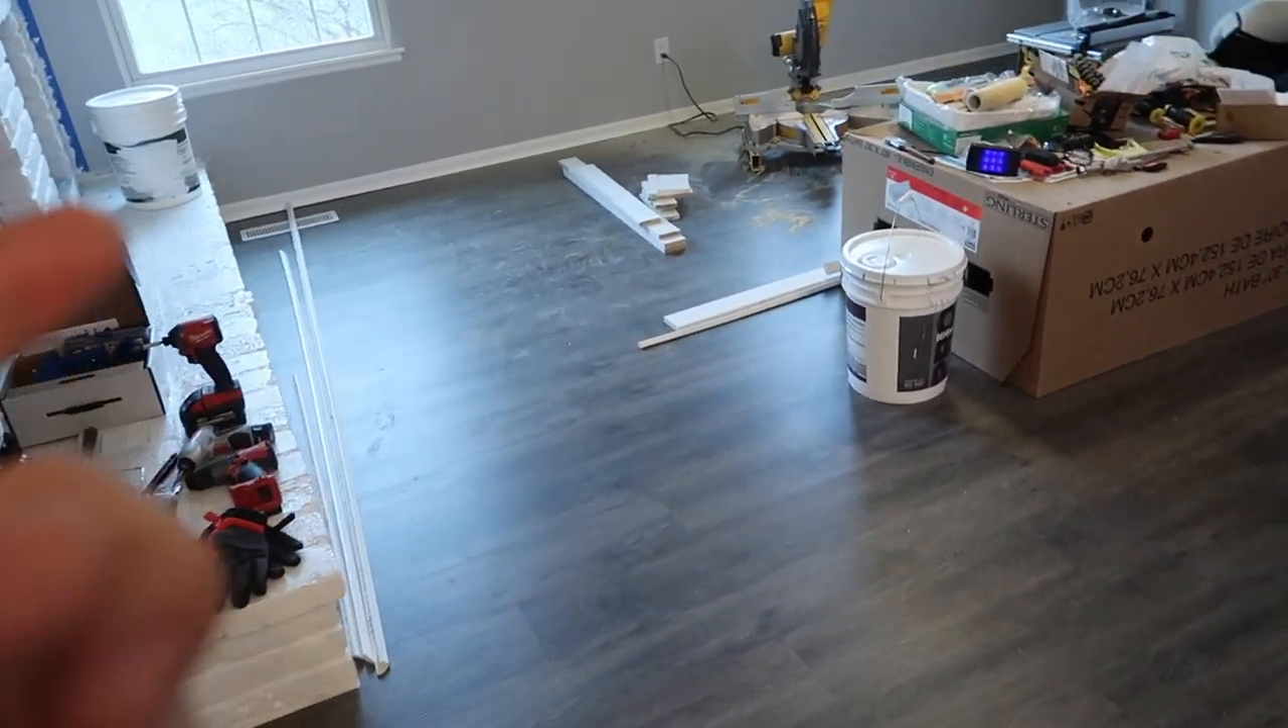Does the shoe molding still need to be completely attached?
Yes.